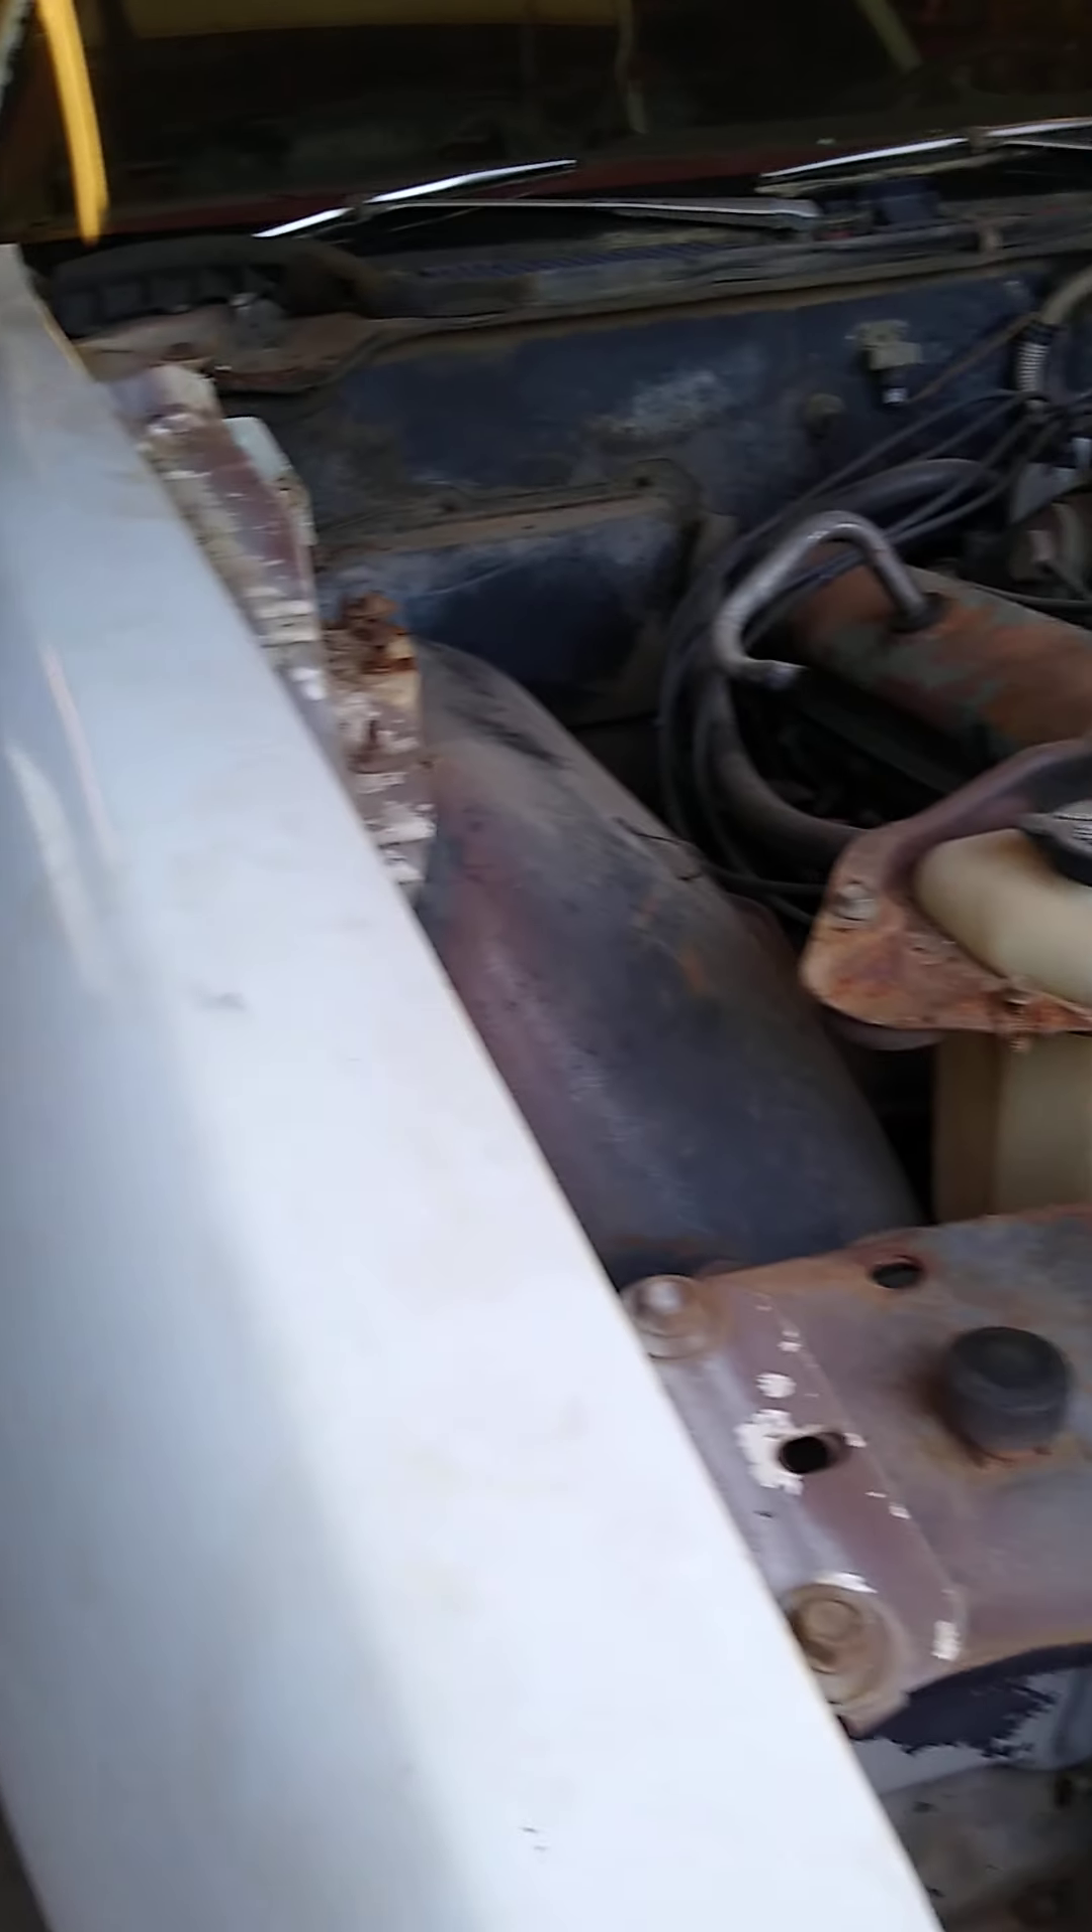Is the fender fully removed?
No.